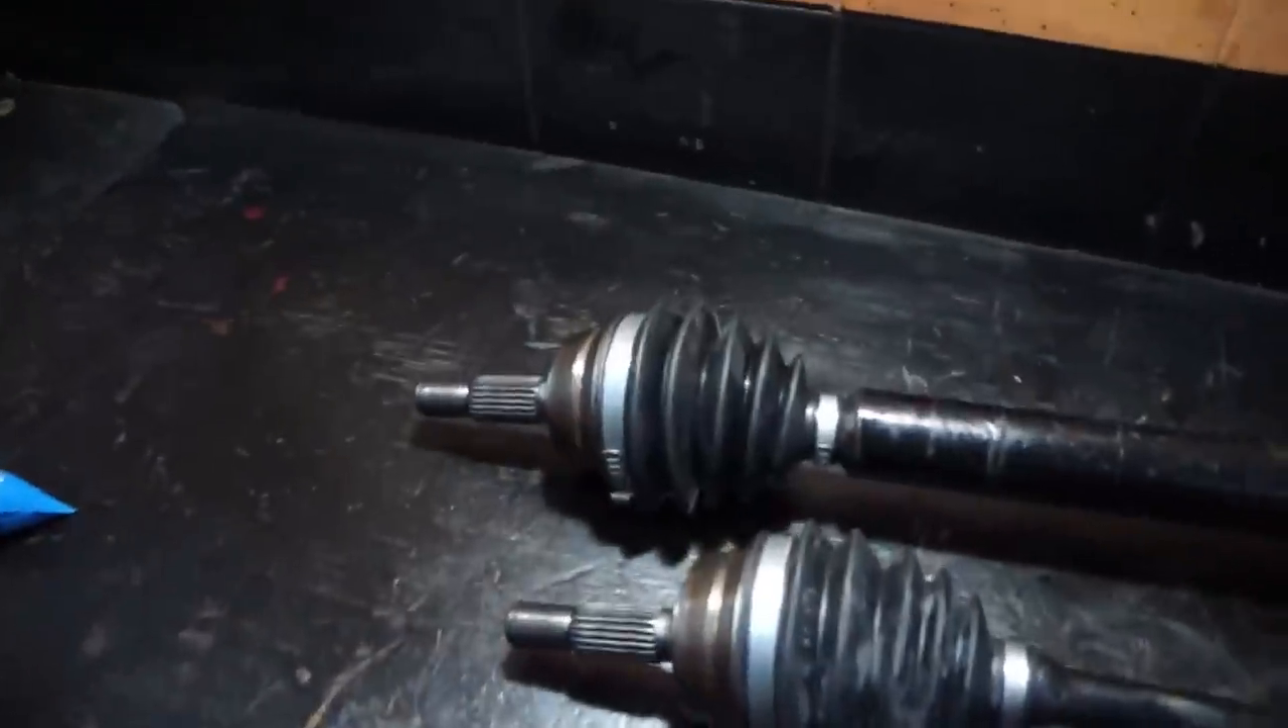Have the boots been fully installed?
Yes.